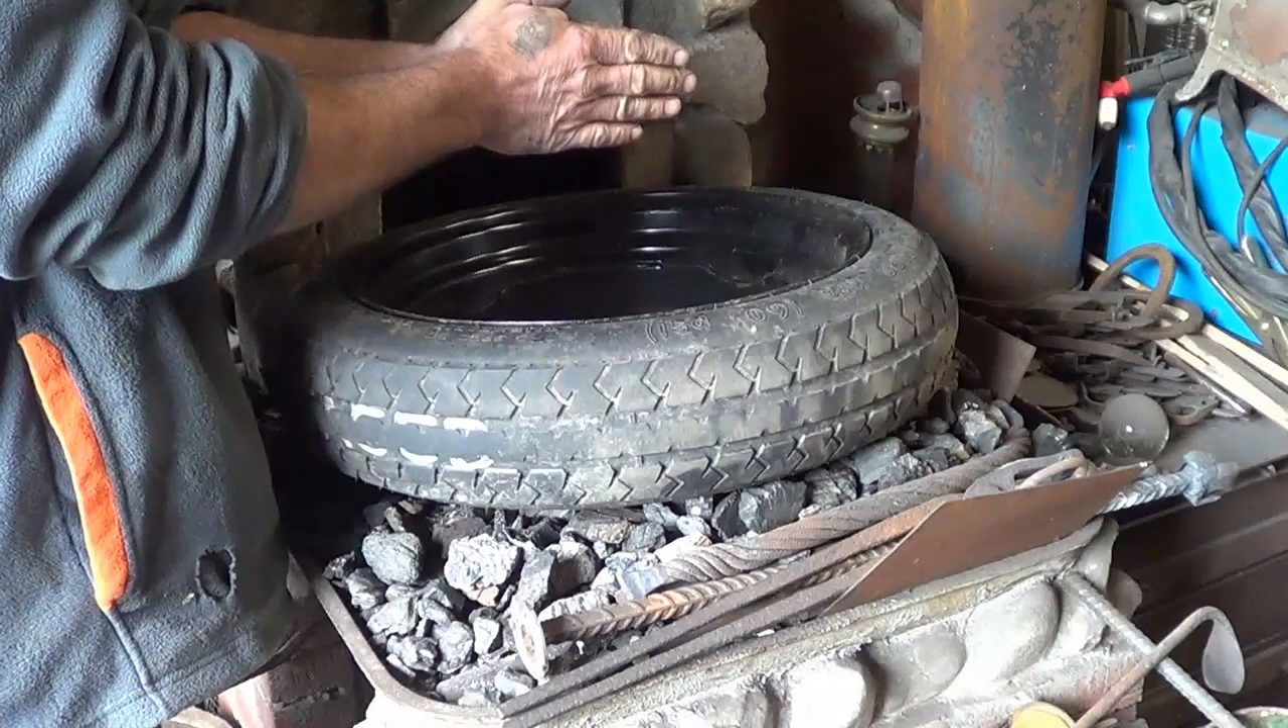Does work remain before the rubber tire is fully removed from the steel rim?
Yes.